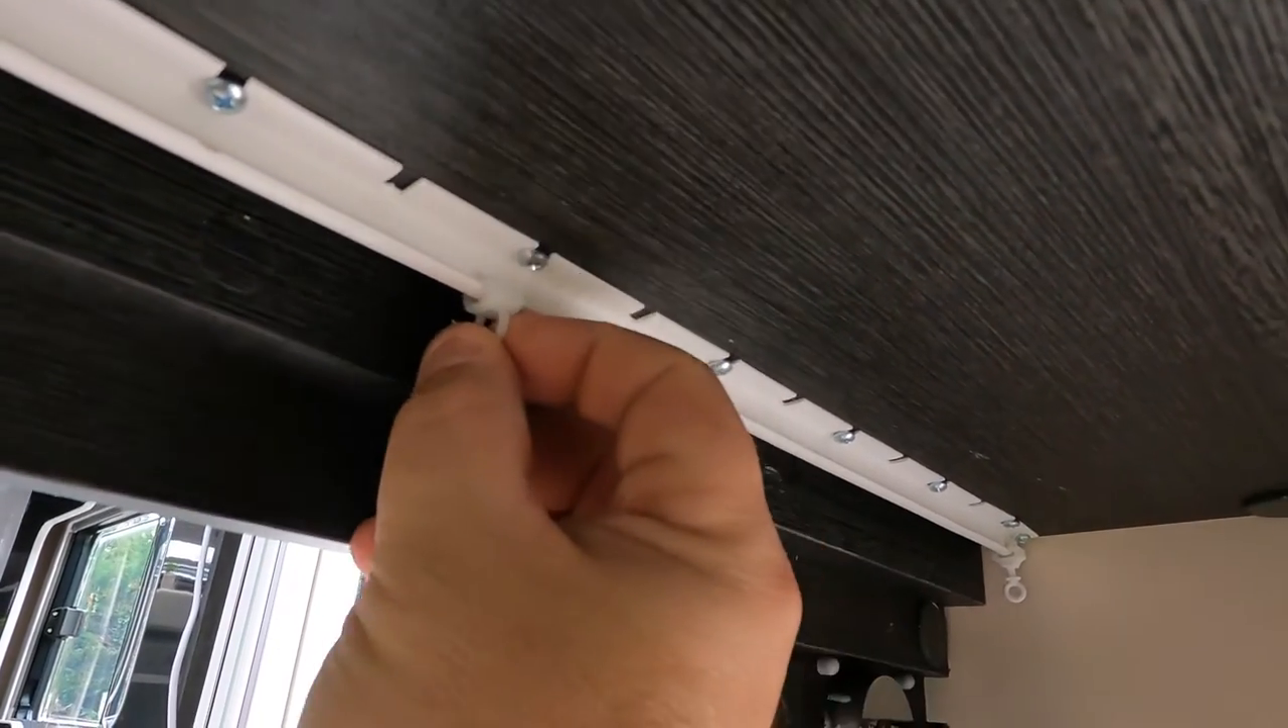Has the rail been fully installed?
Yes.